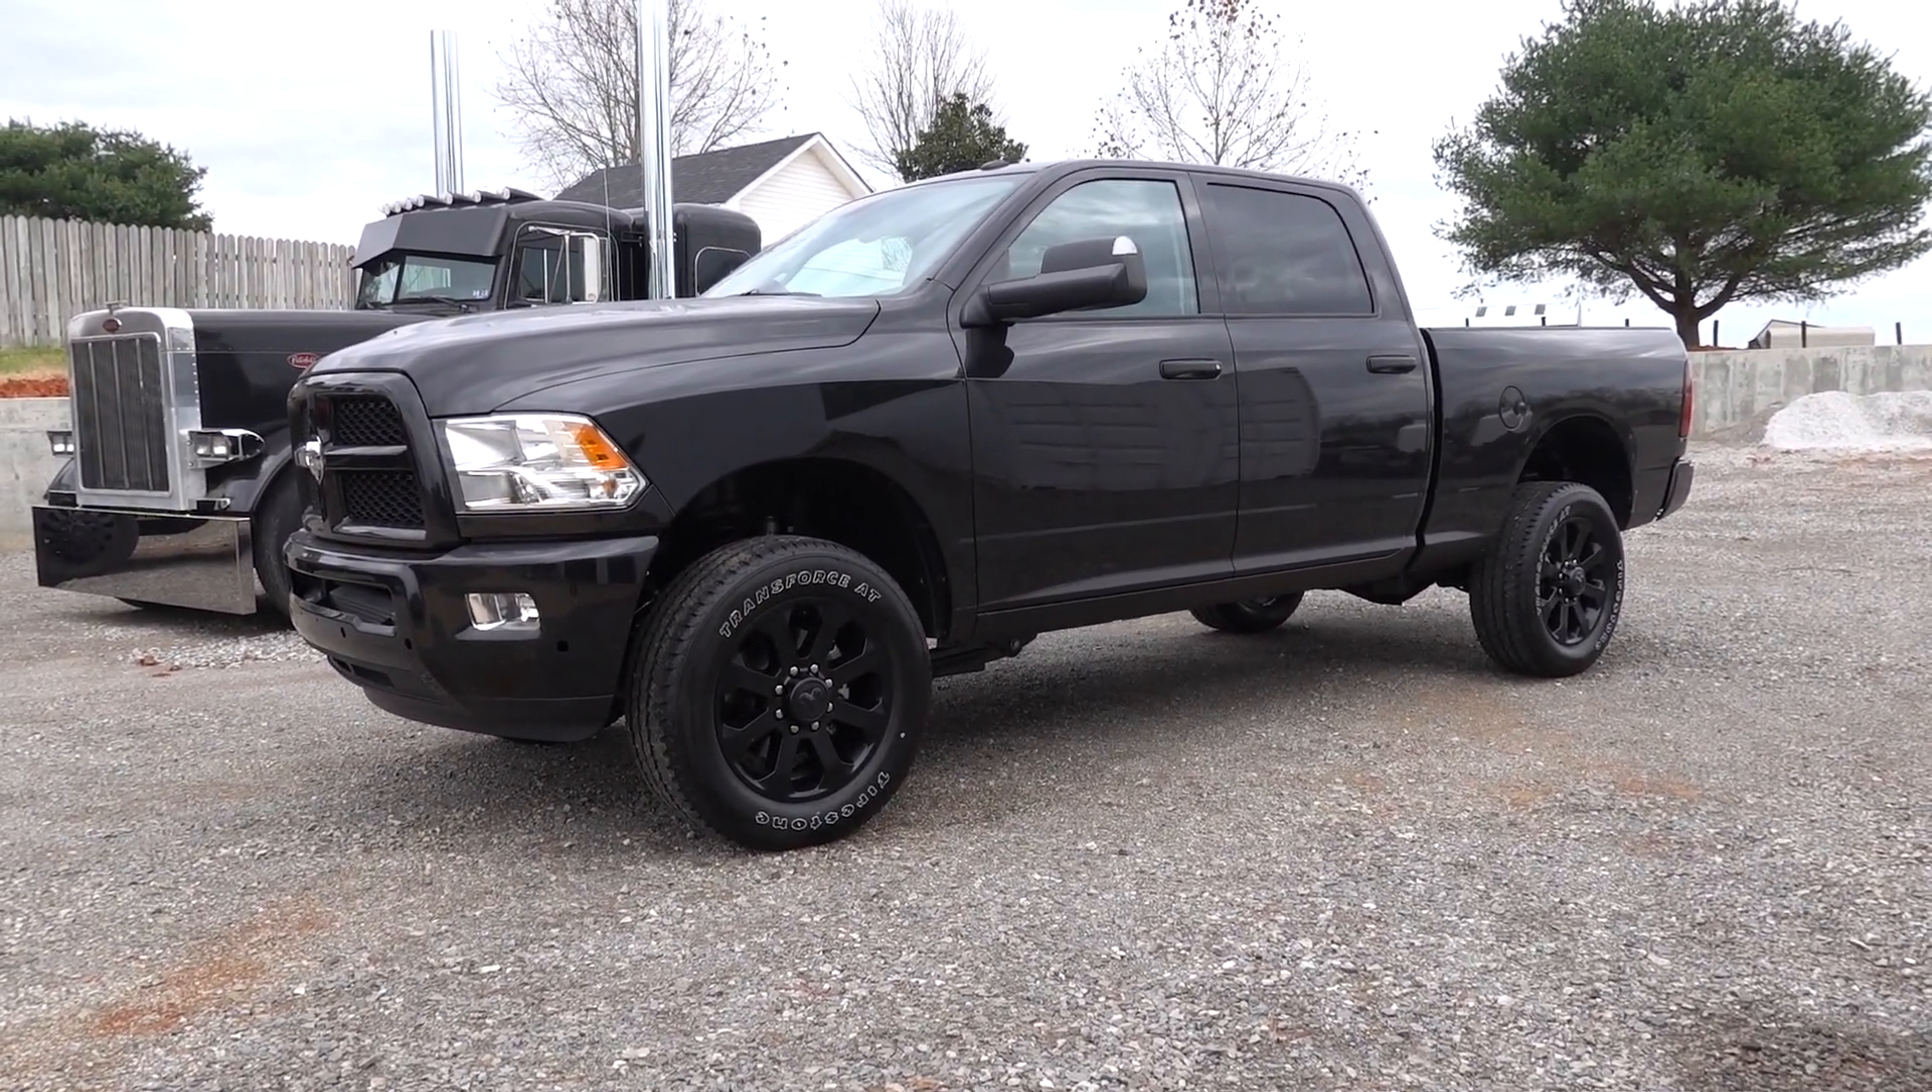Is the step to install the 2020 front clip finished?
No.